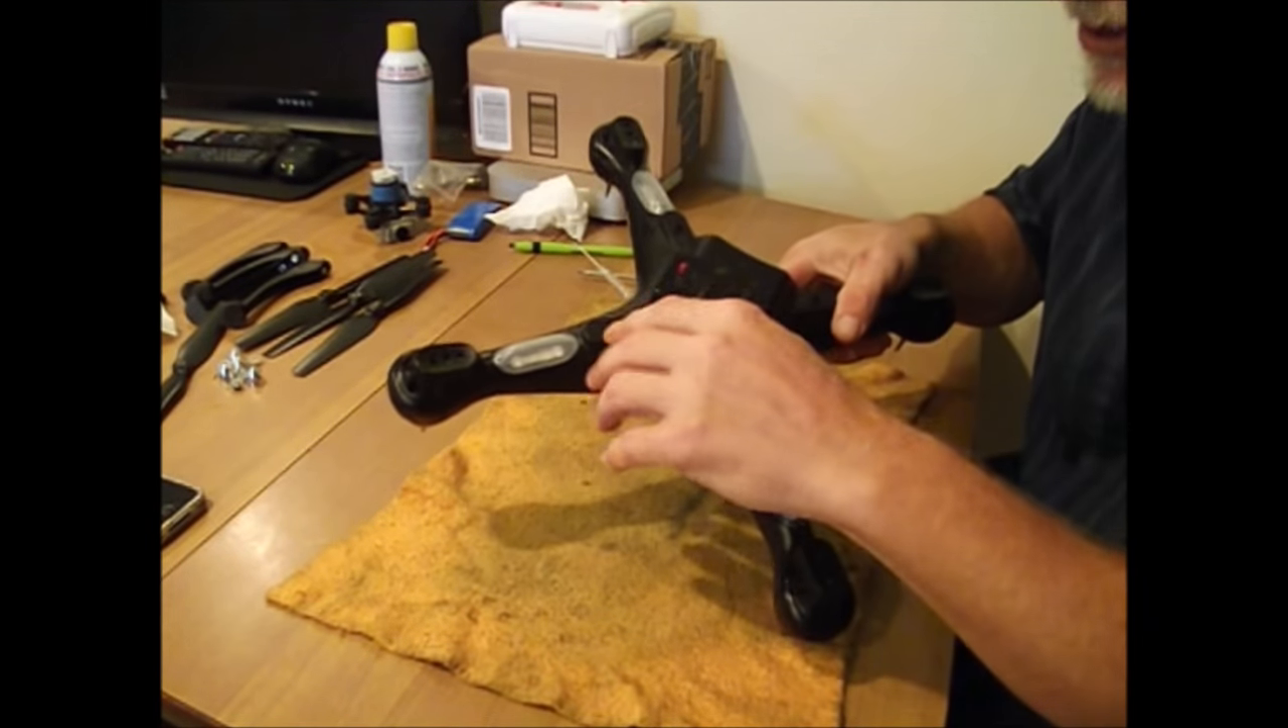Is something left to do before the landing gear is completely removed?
No.